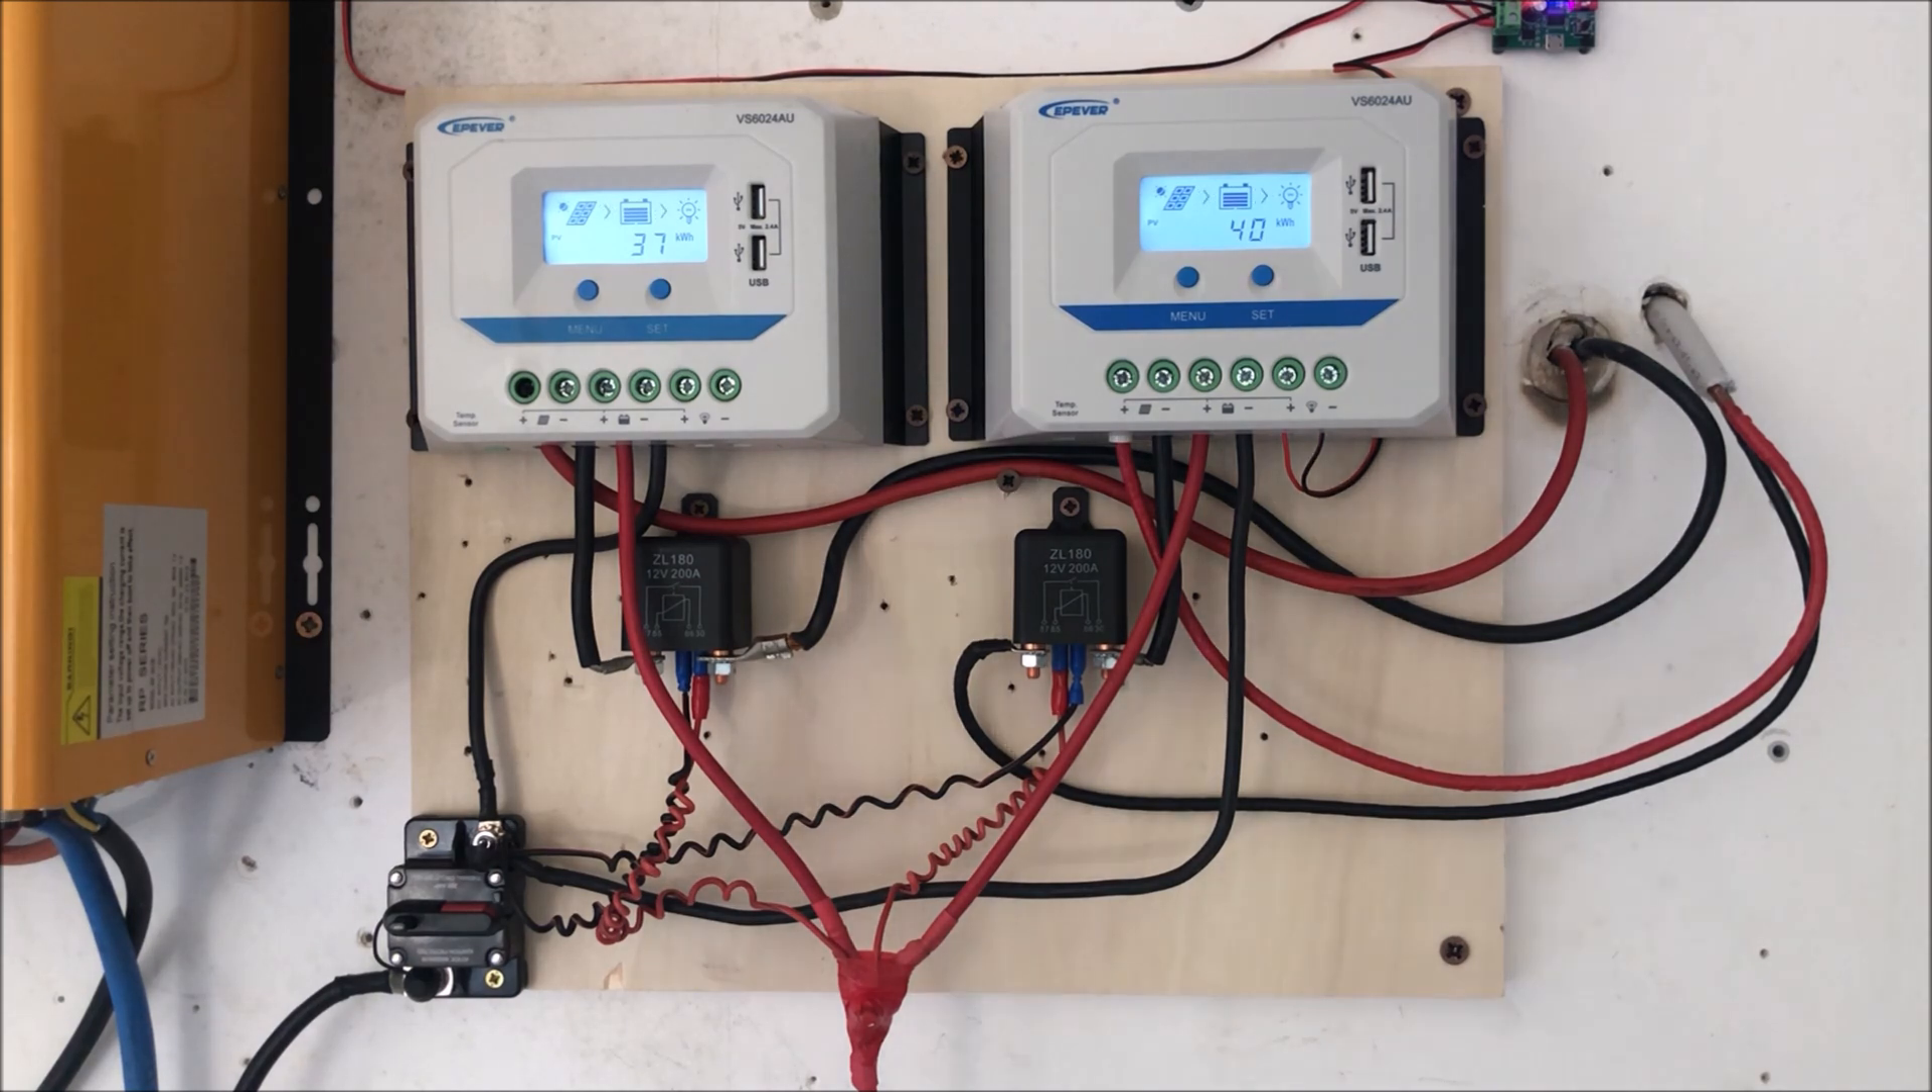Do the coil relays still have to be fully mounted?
No.